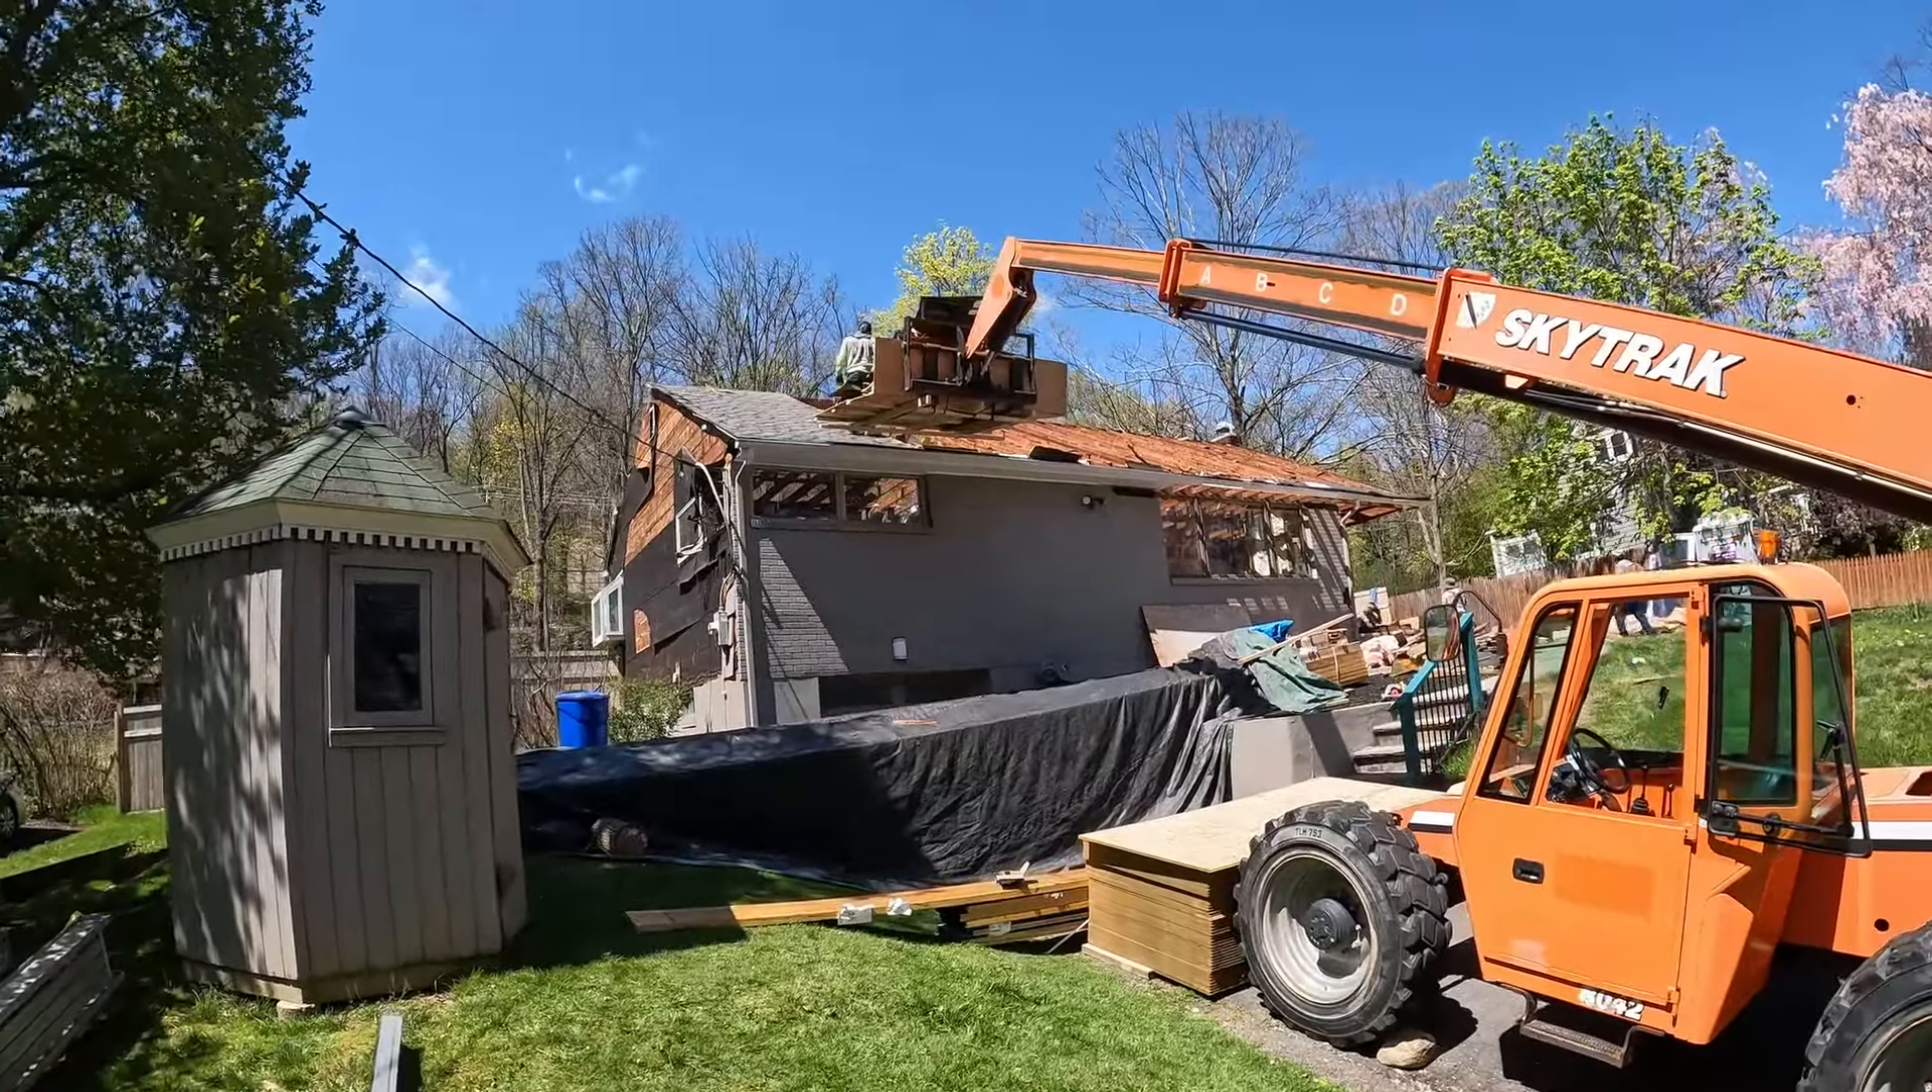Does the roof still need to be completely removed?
Yes.